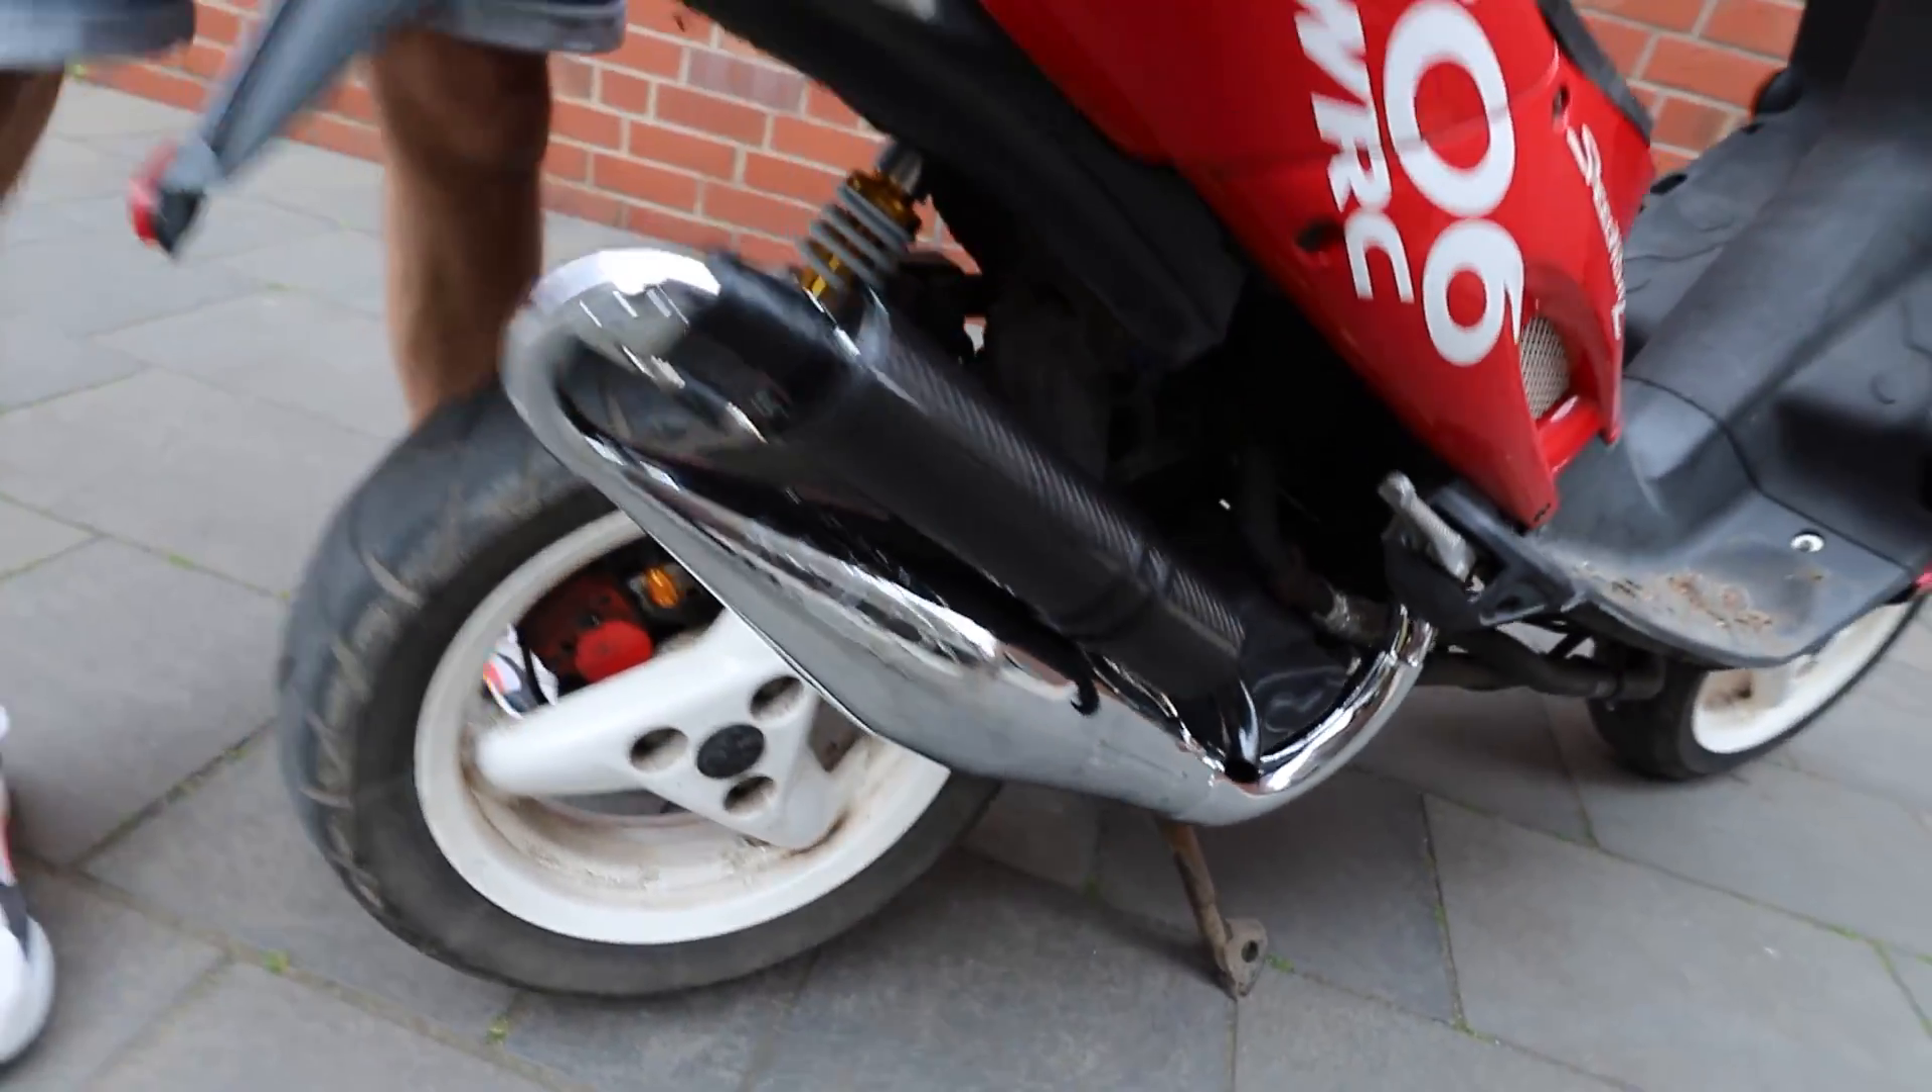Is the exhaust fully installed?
Yes.